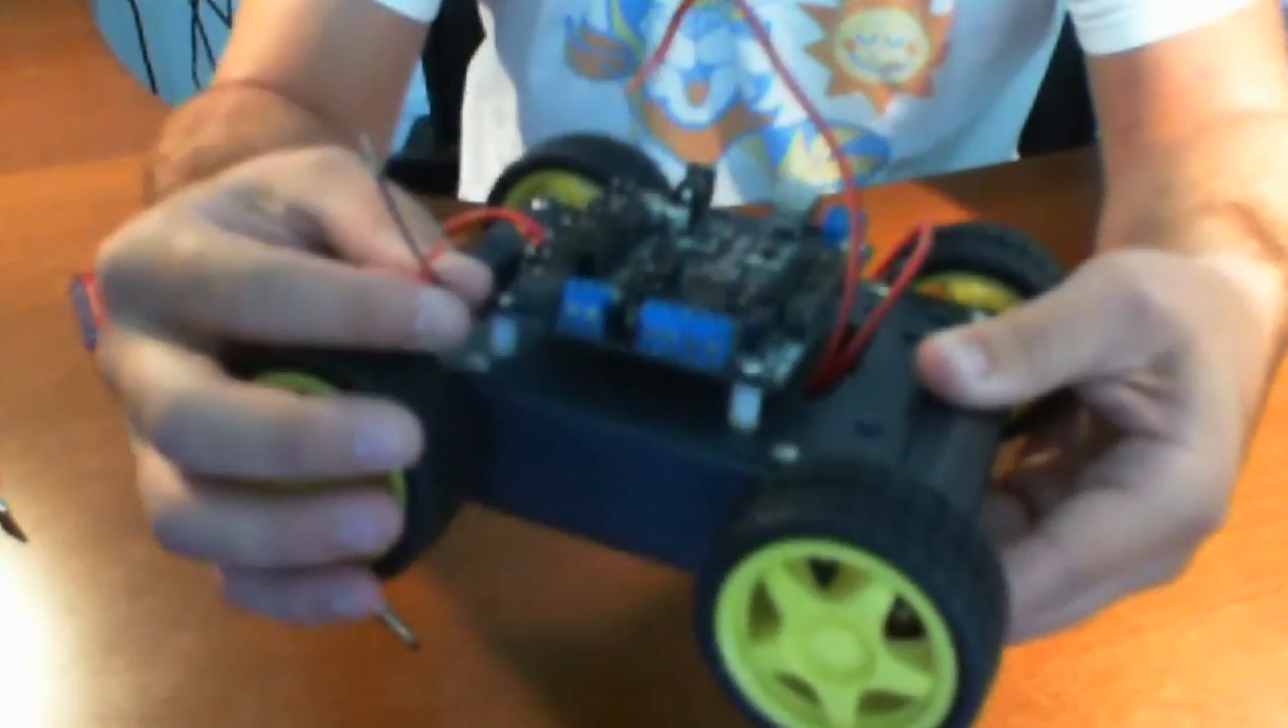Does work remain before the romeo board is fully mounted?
No.